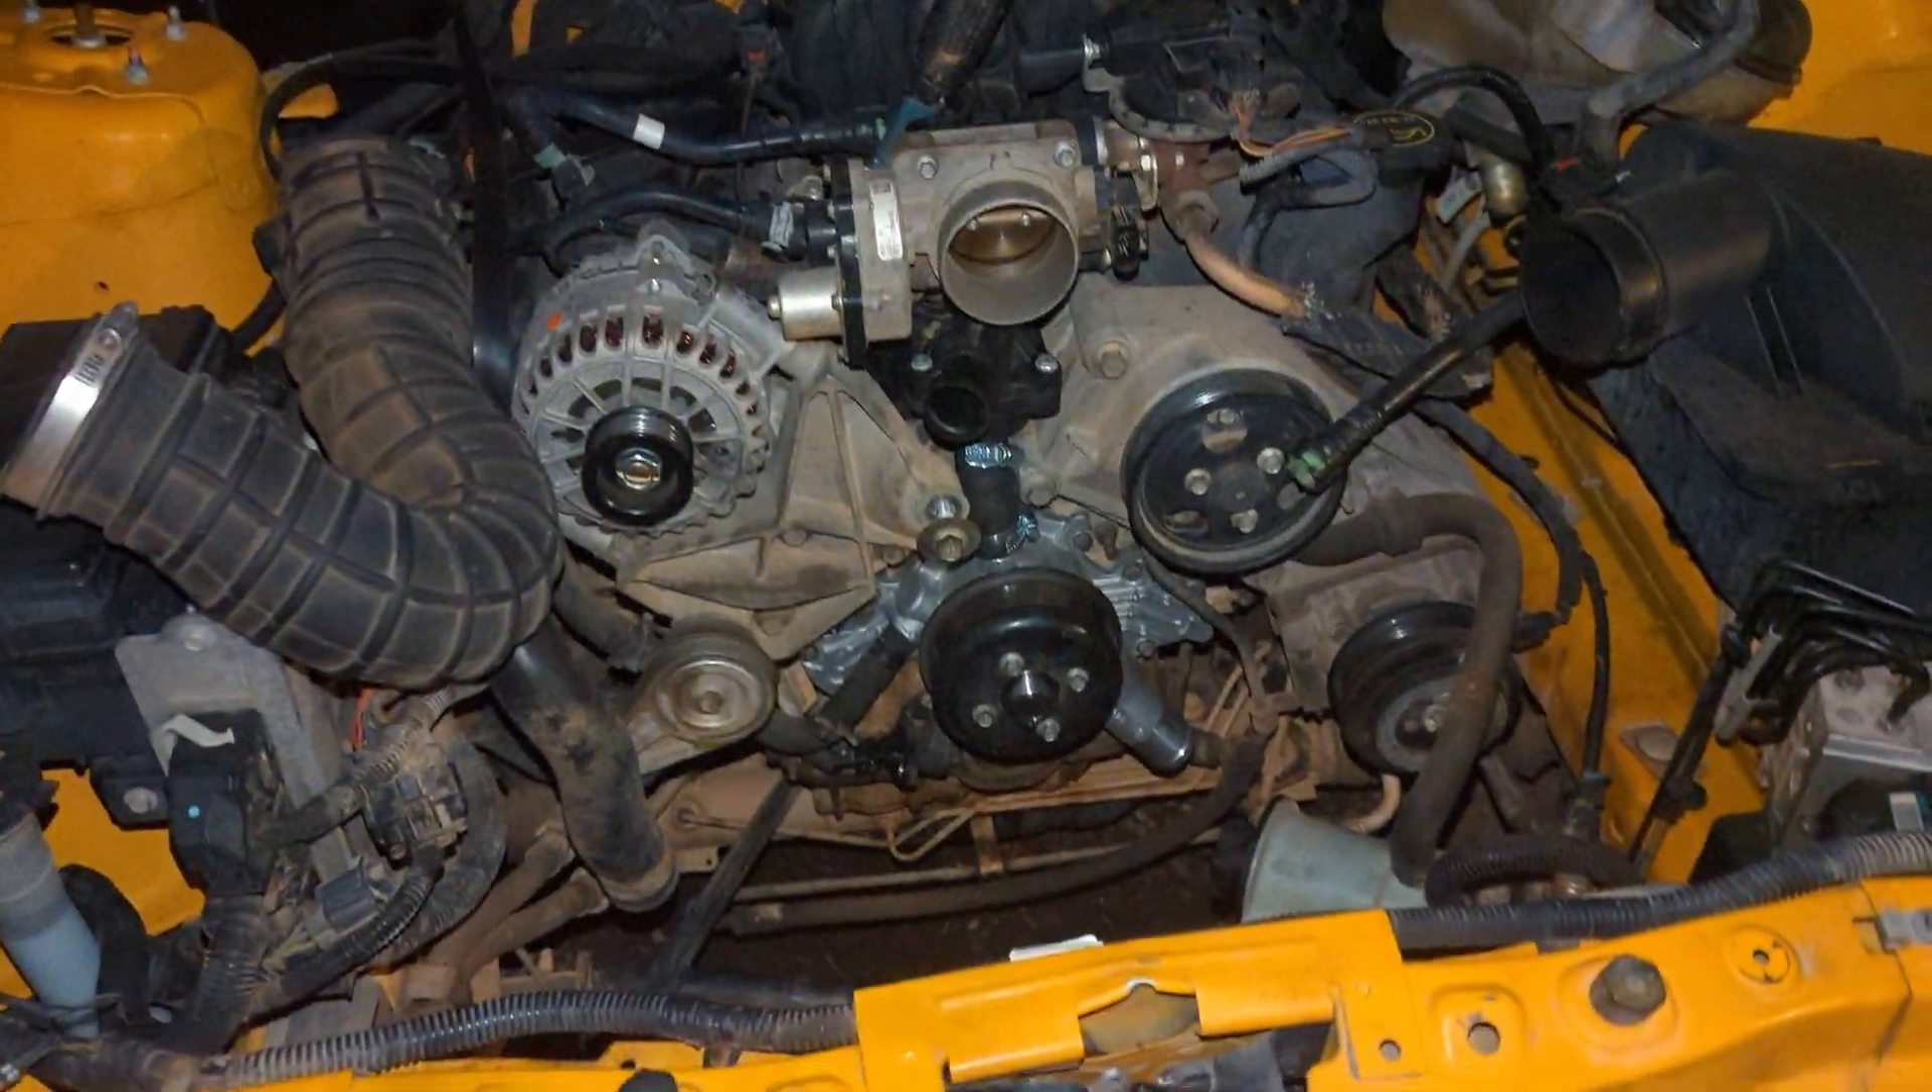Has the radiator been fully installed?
No.